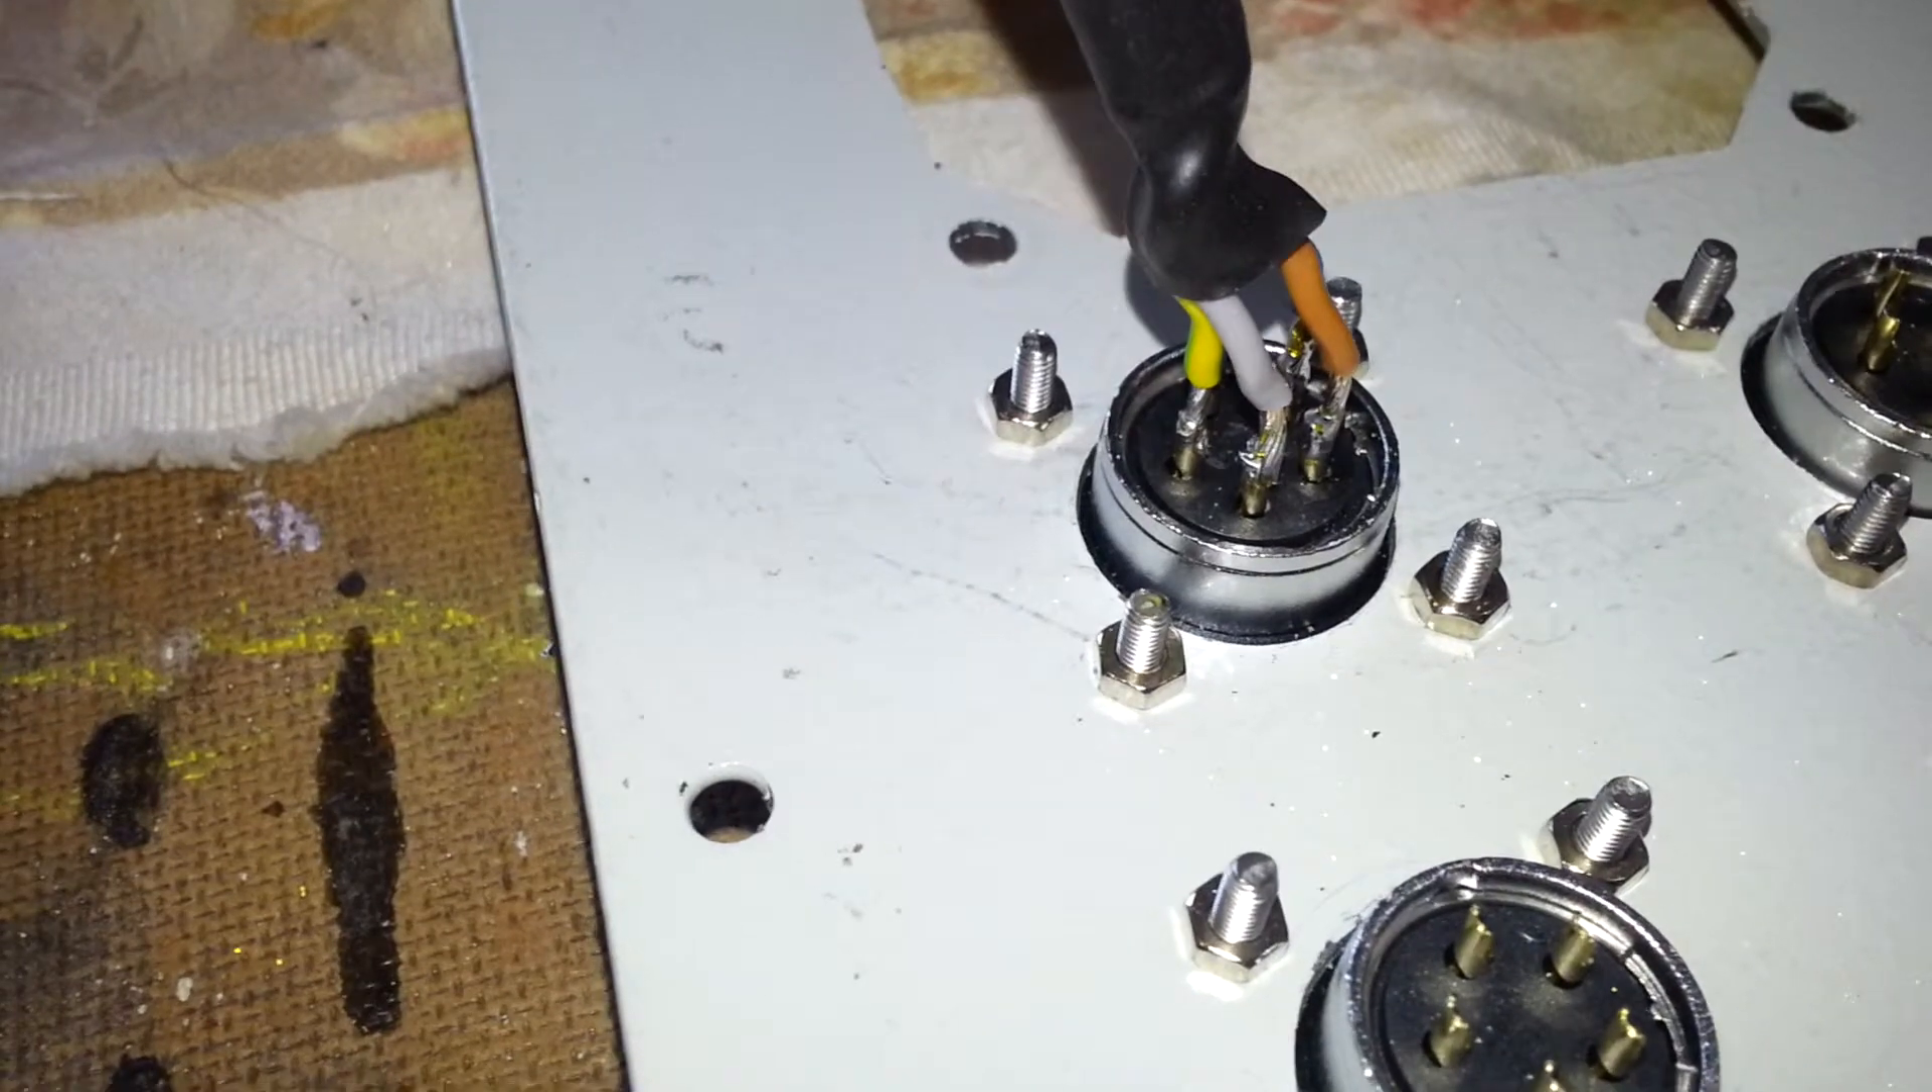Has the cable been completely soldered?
Yes.